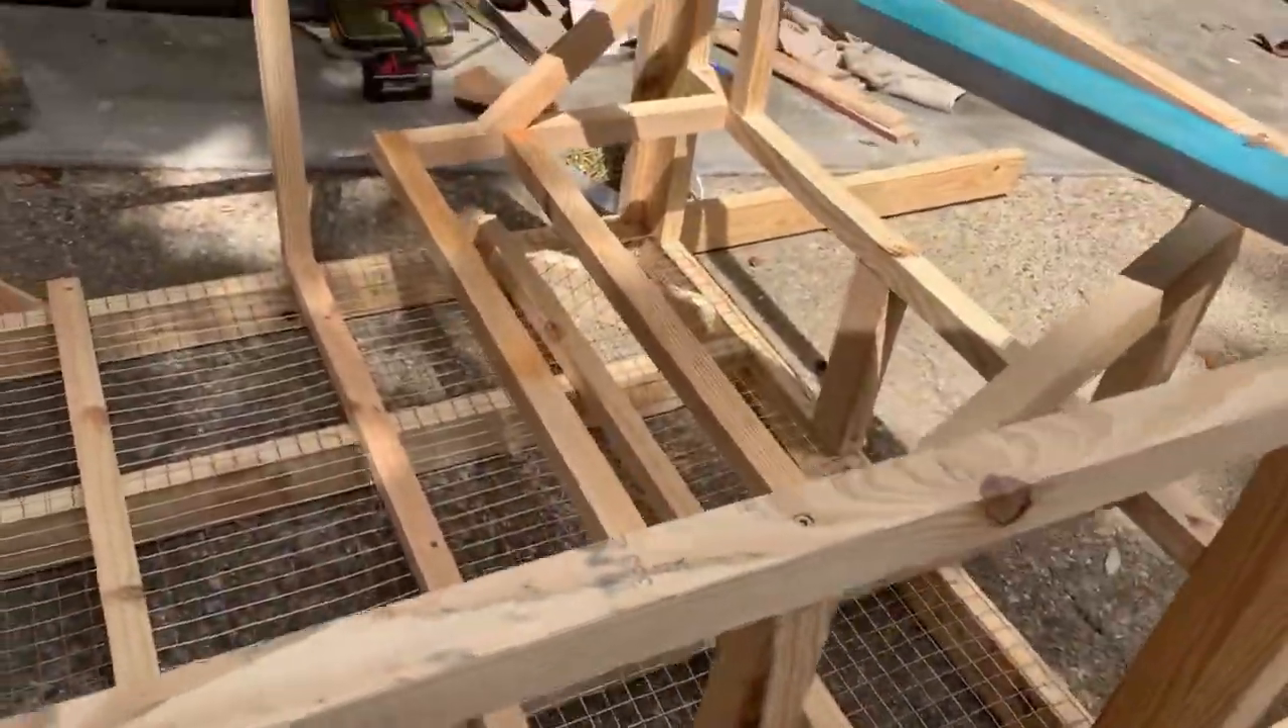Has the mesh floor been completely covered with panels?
No.